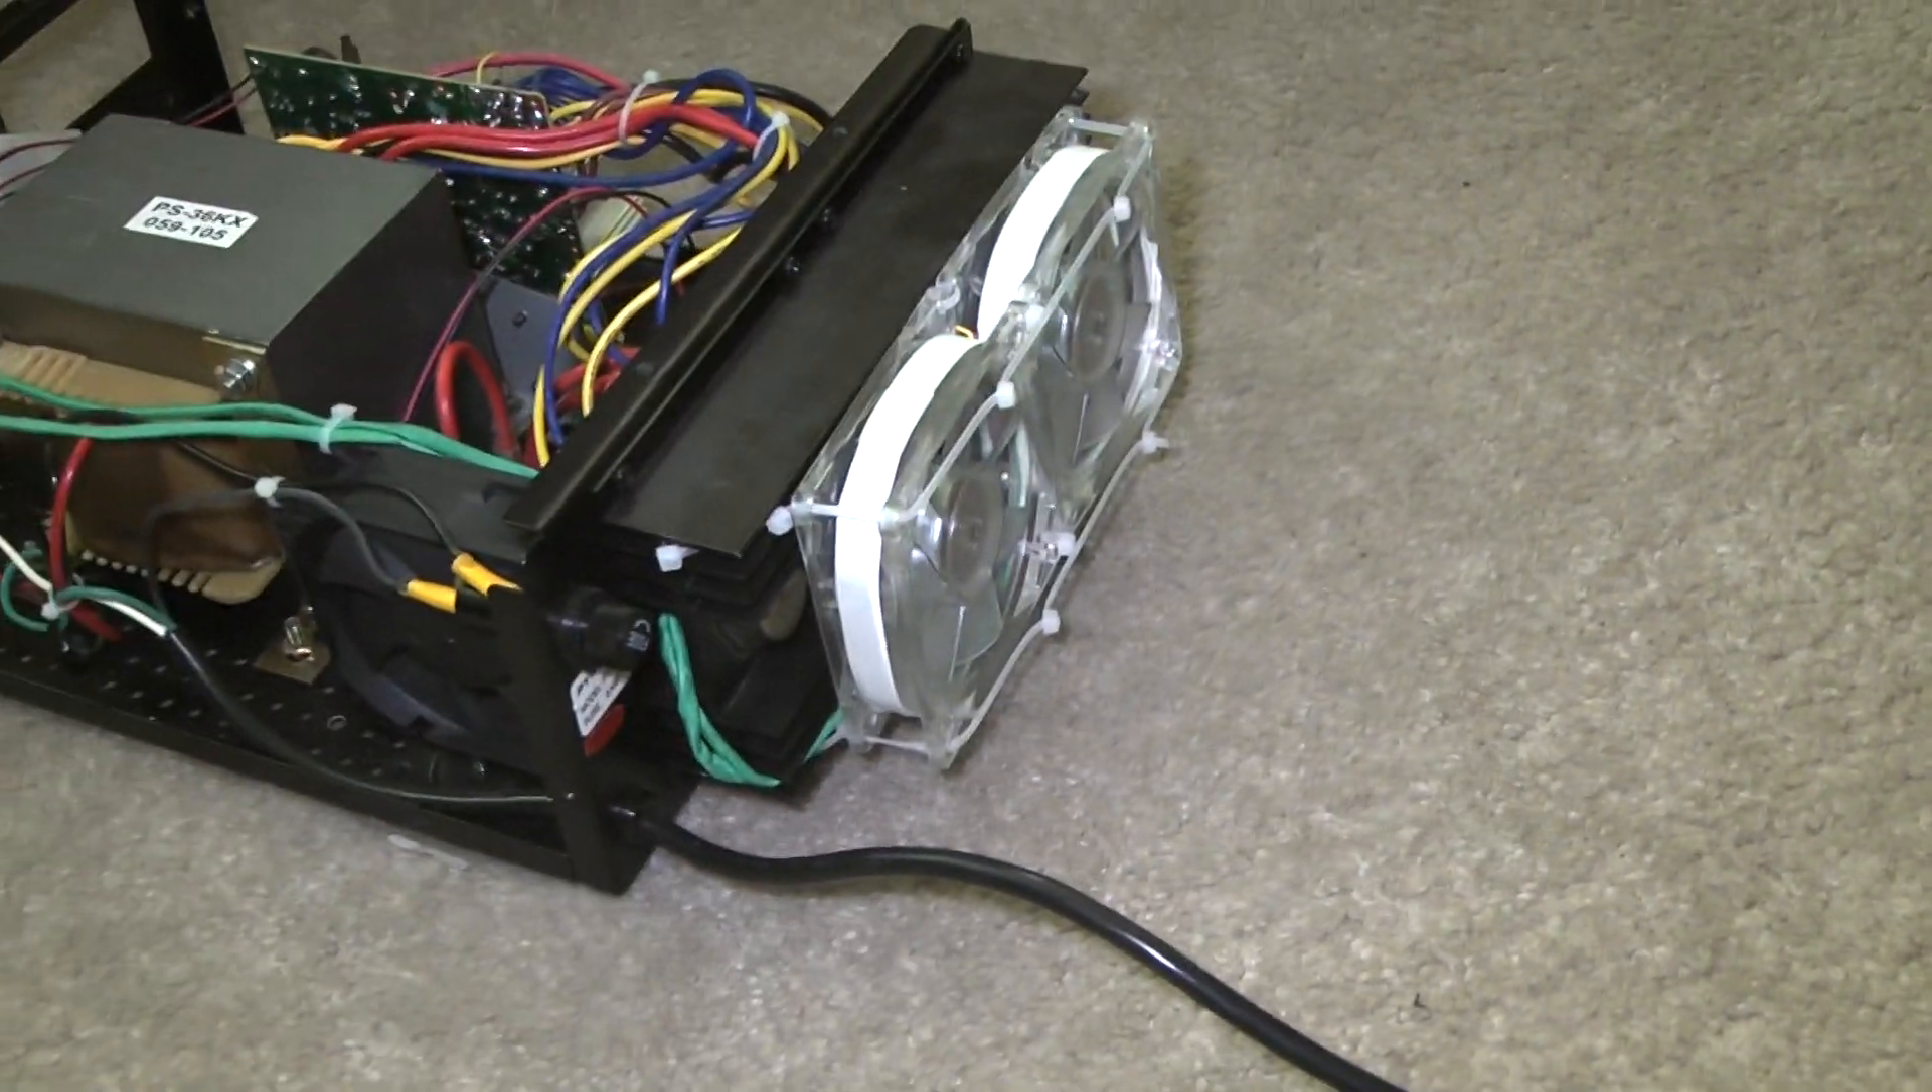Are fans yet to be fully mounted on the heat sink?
No.